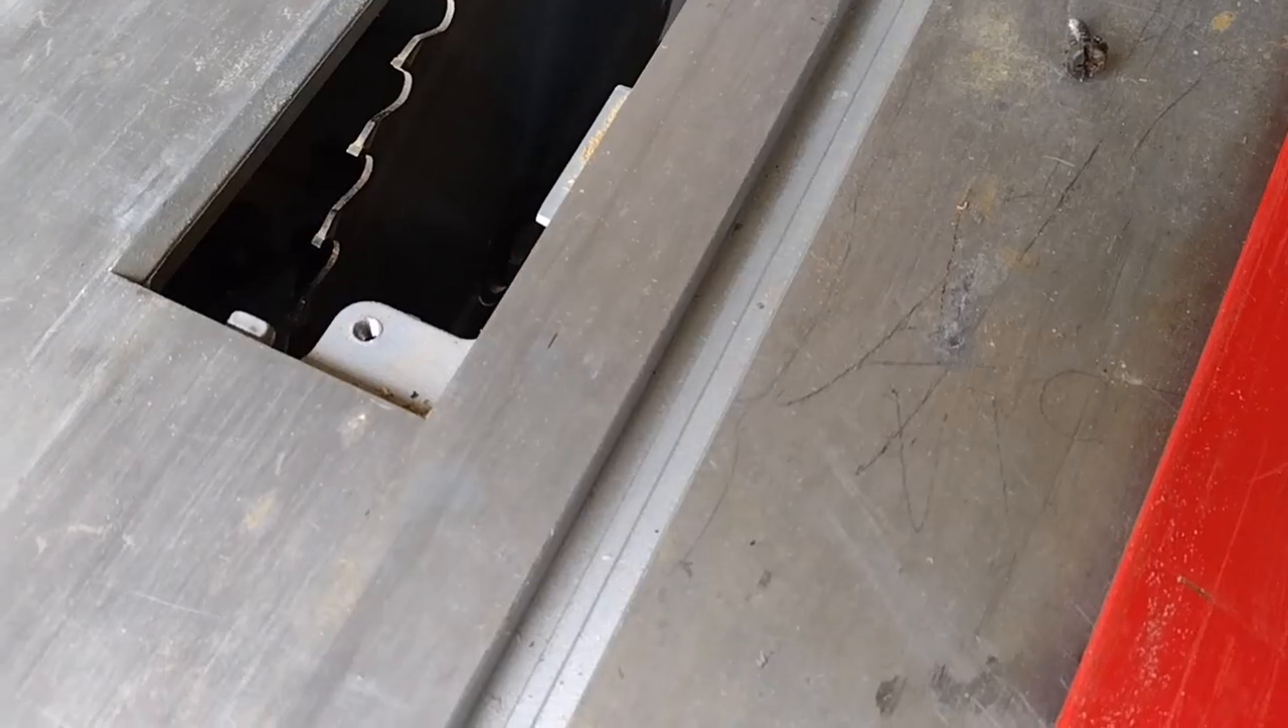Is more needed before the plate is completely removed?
No.